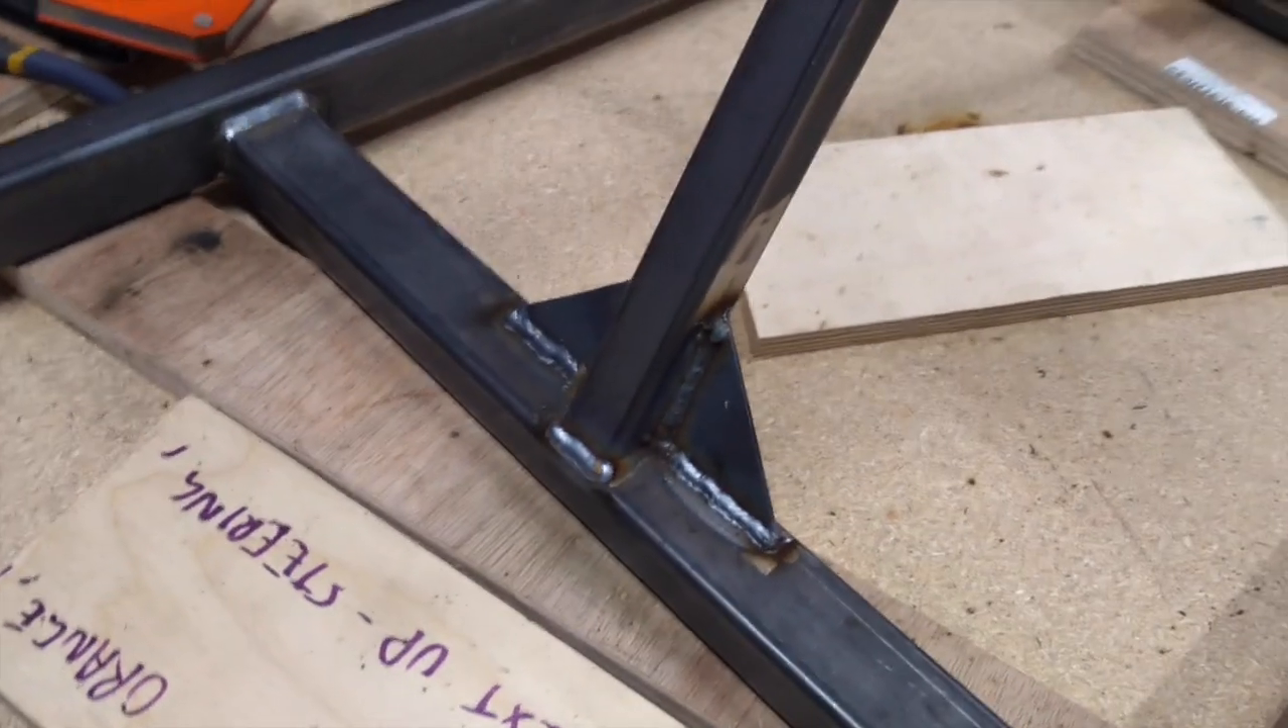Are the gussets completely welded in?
Yes.